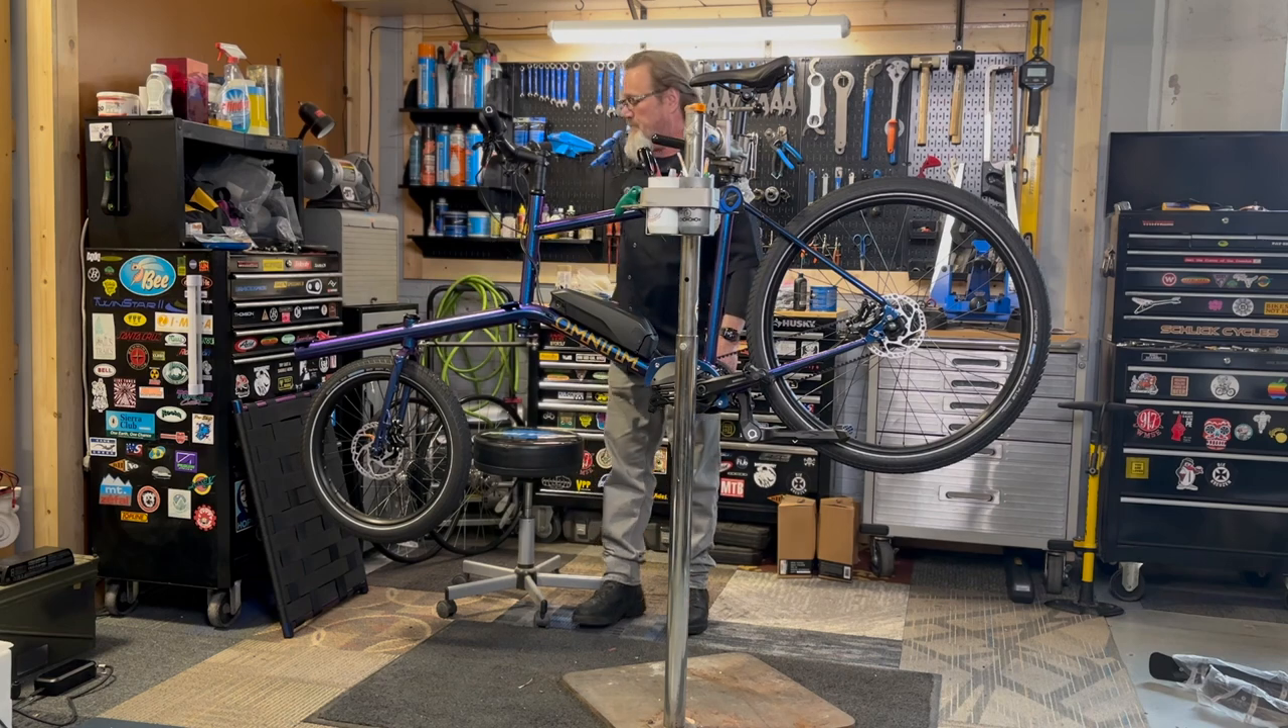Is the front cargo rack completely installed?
No.